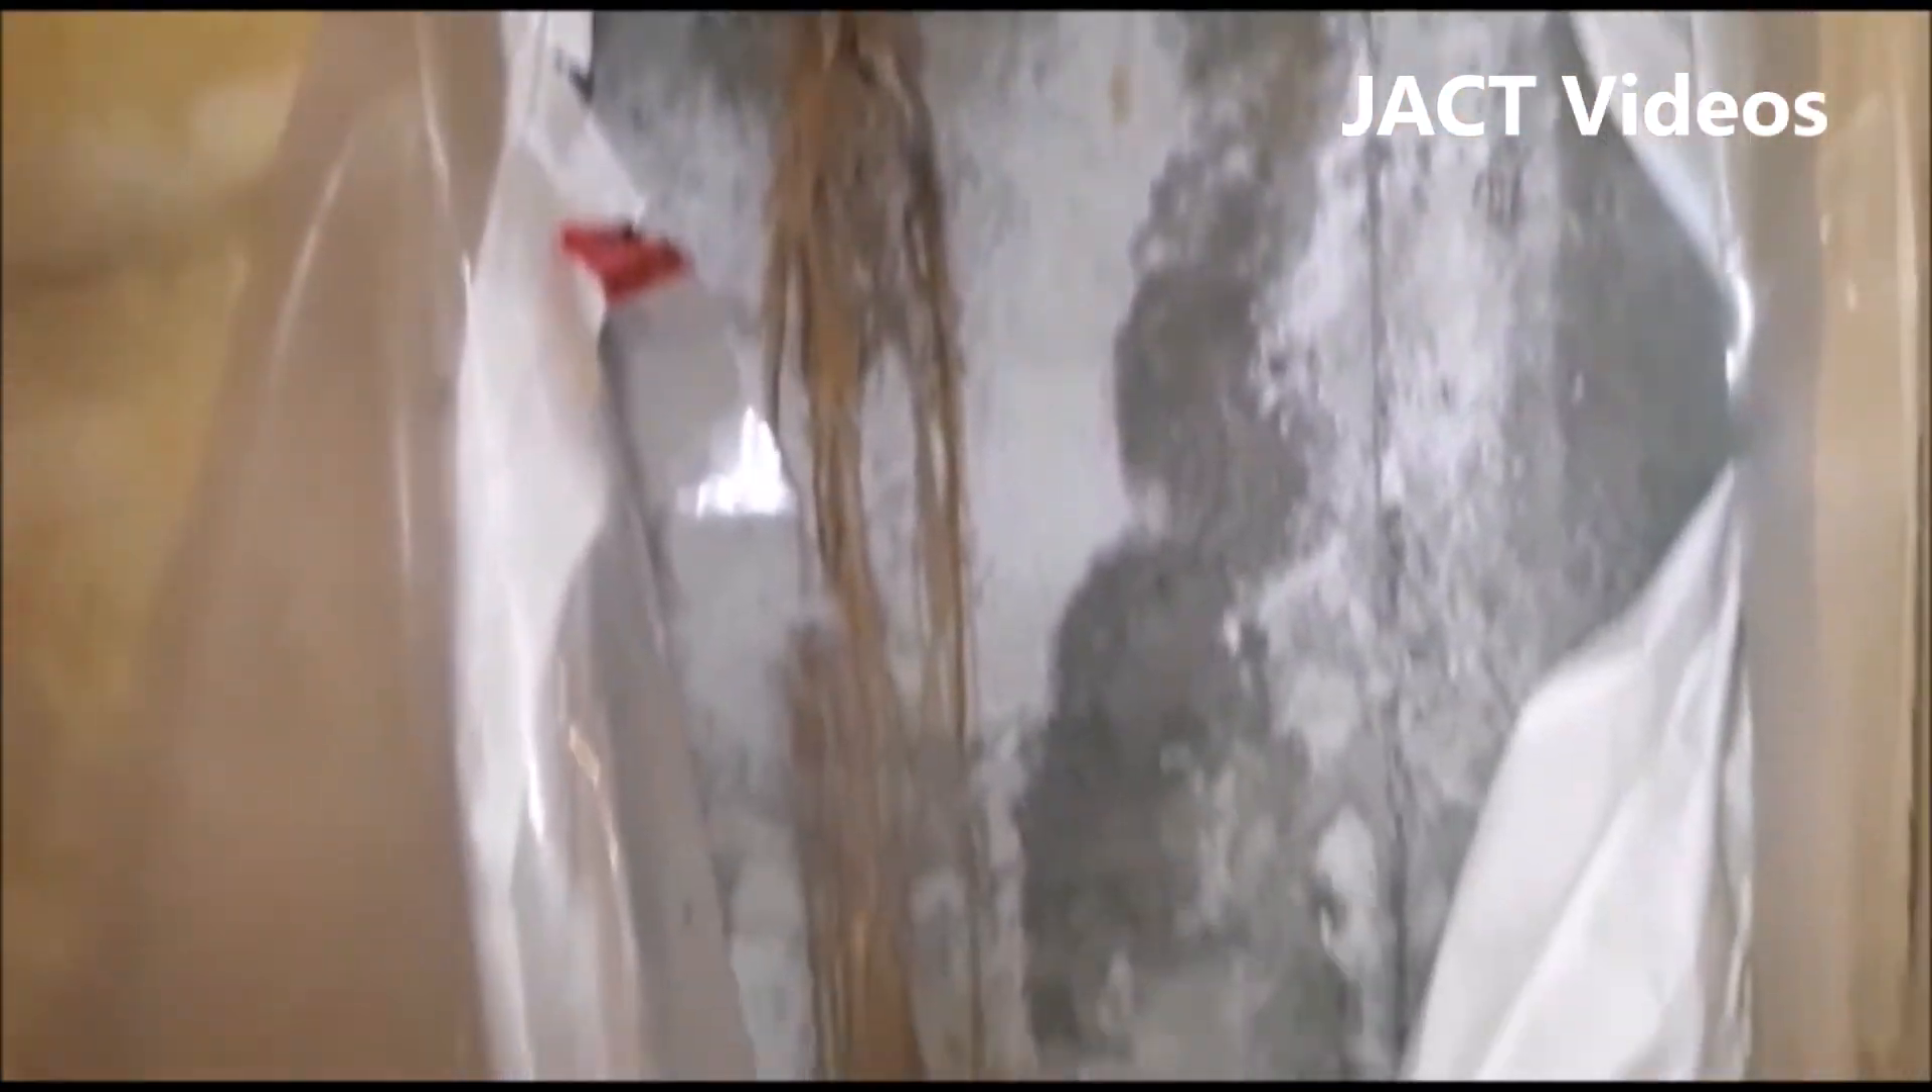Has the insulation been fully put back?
No.